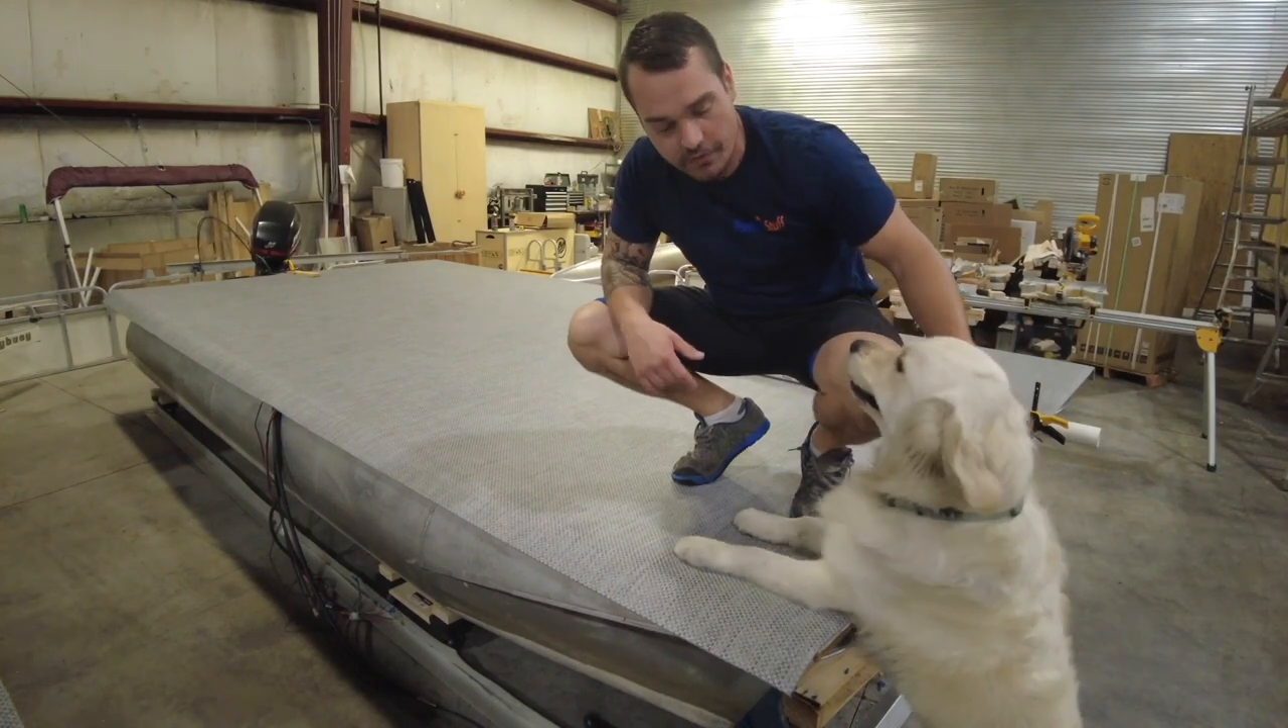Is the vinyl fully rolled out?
Yes.